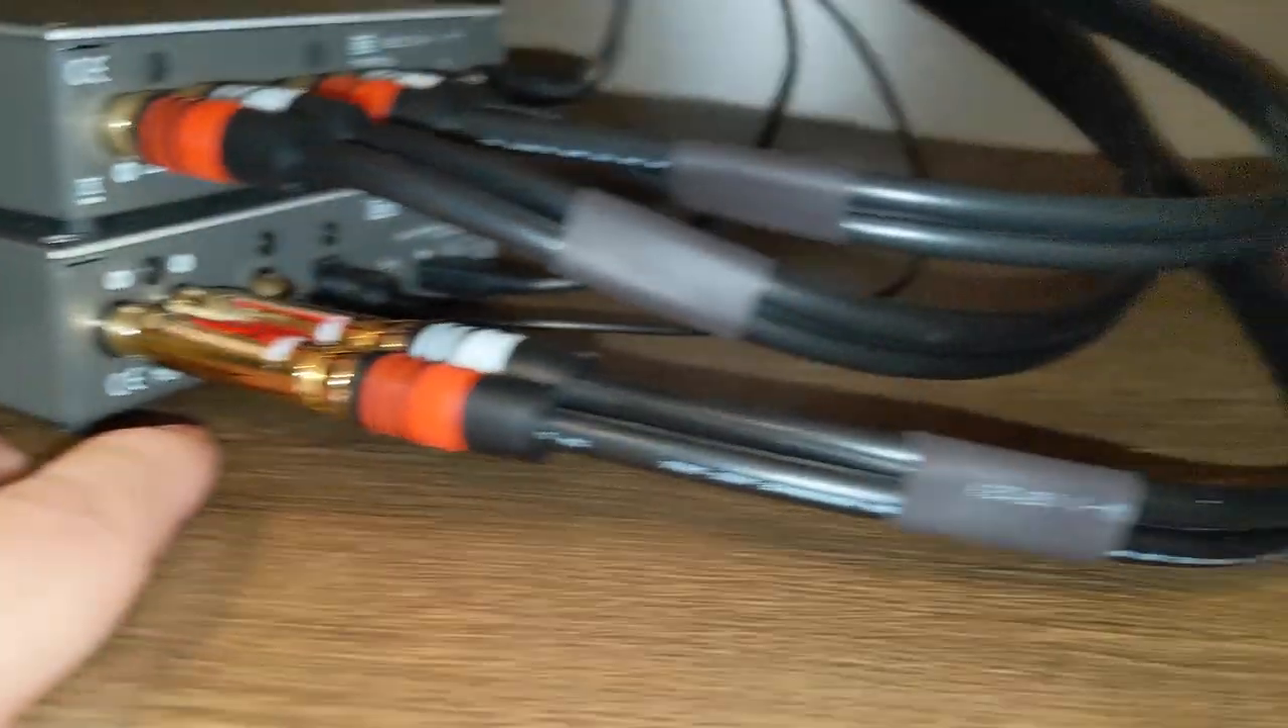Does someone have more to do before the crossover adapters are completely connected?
No.